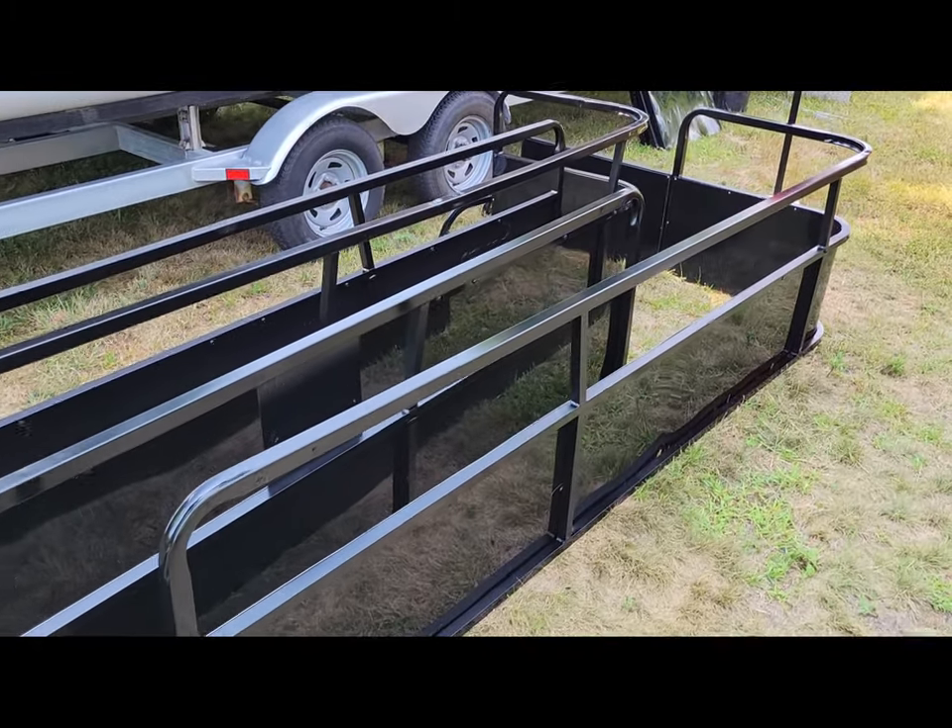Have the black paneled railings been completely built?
Yes.